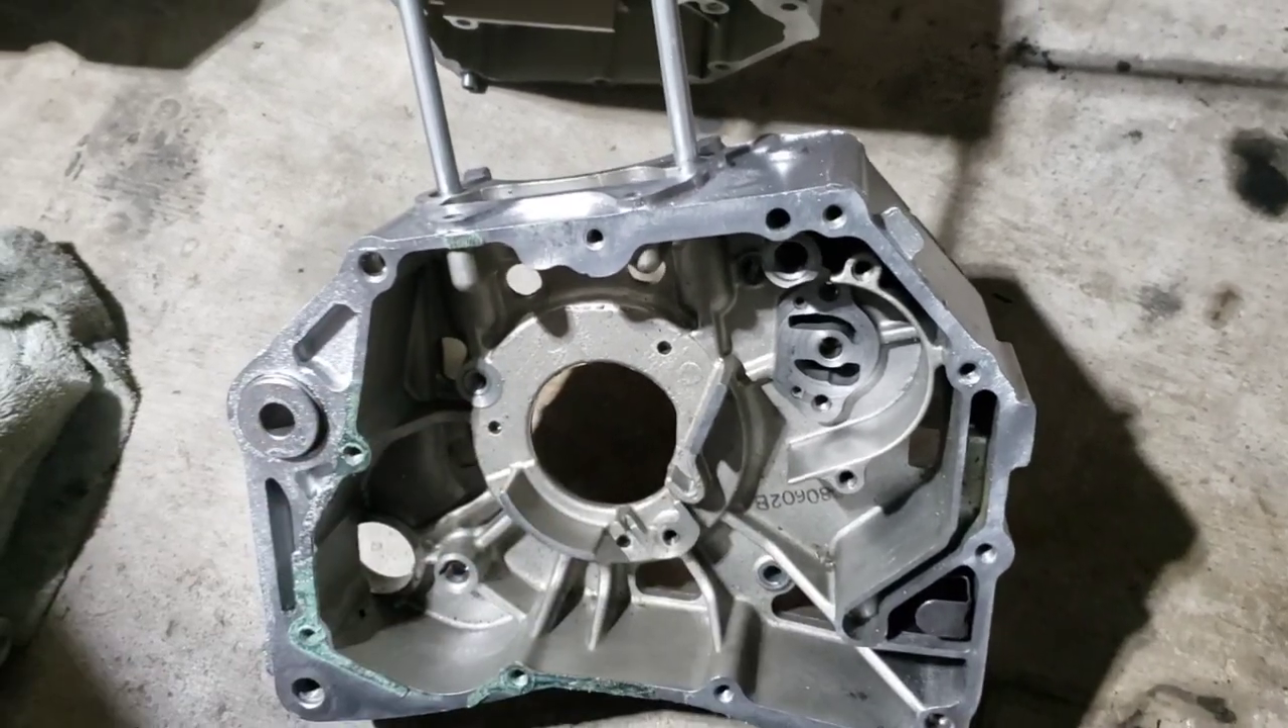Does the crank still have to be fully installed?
Yes.